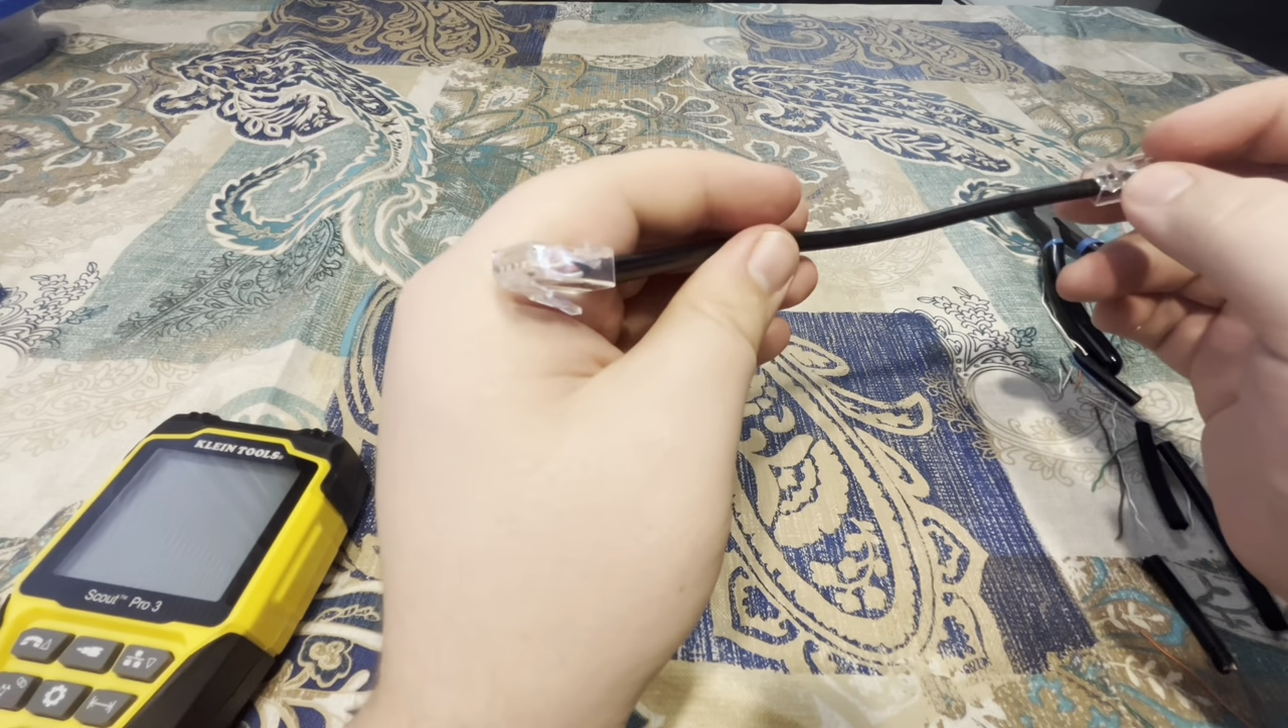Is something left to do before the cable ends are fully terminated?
No.